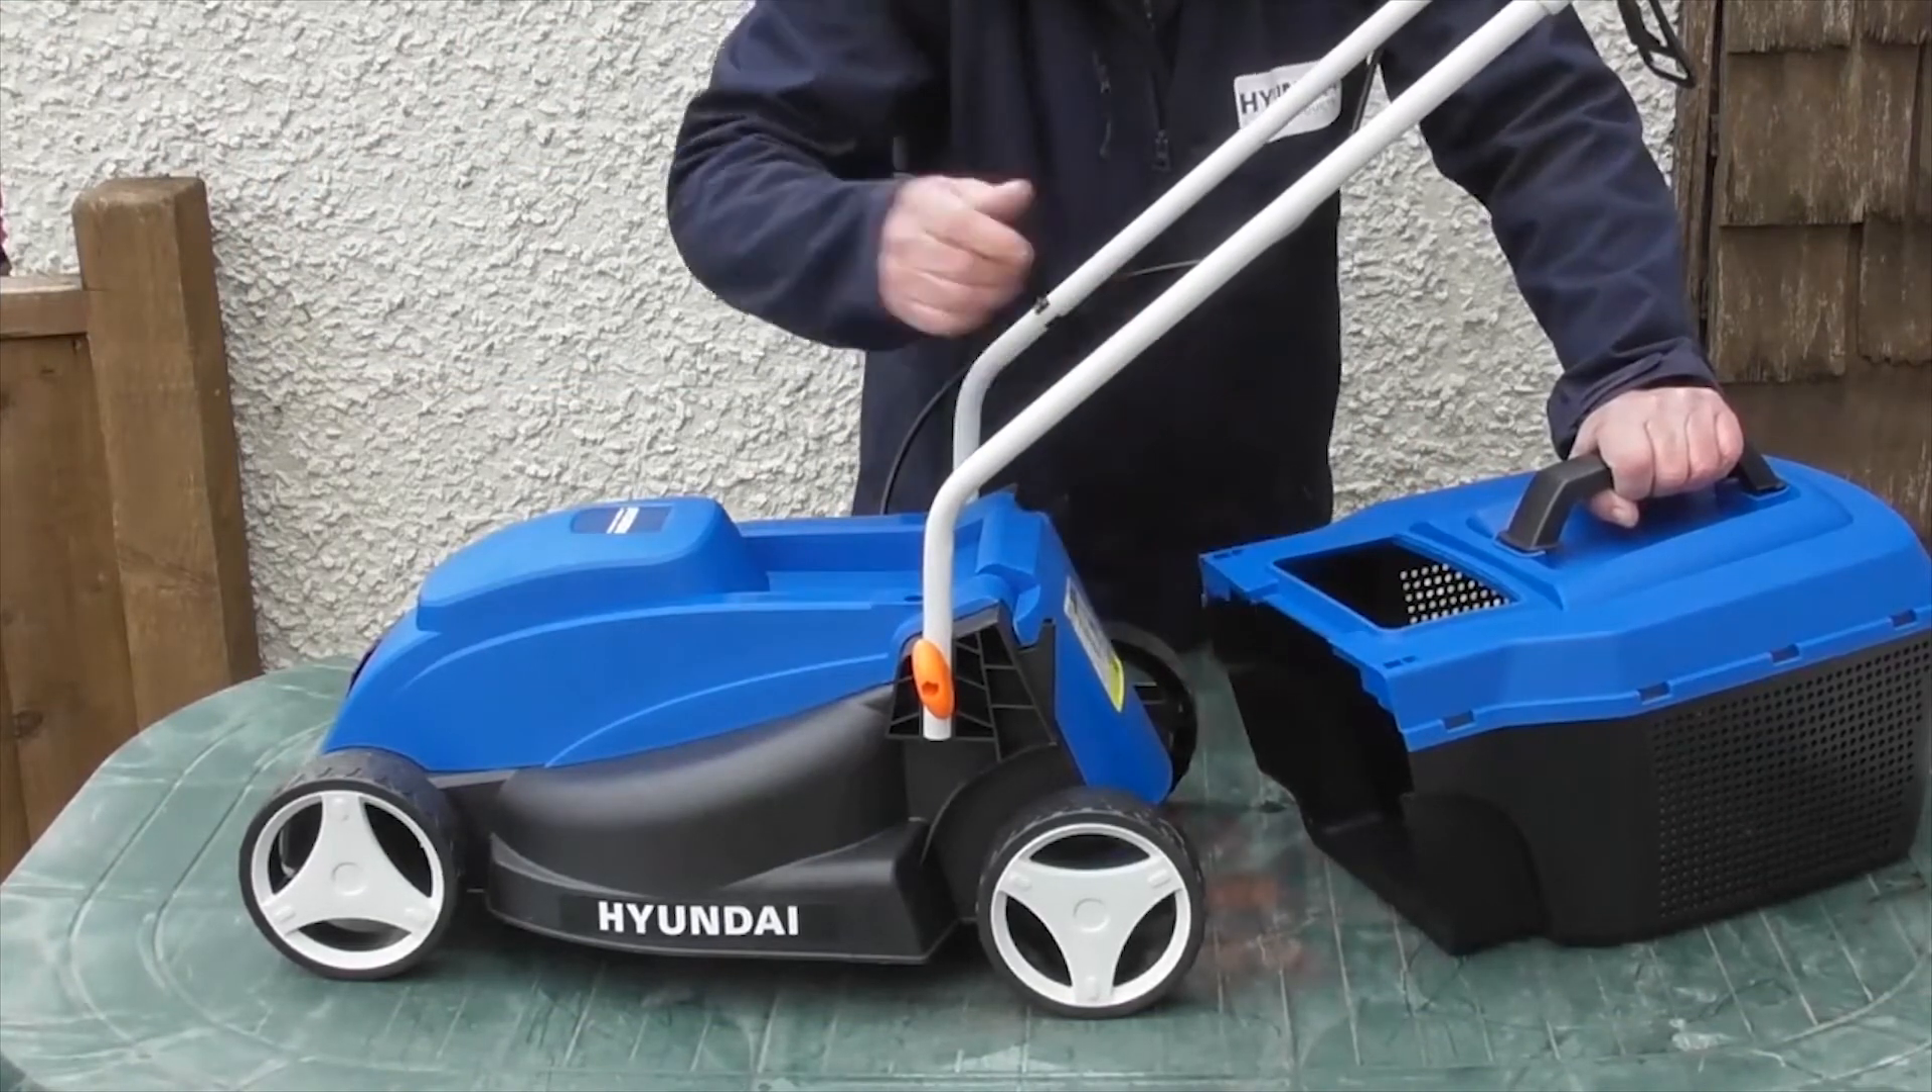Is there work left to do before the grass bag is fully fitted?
Yes.